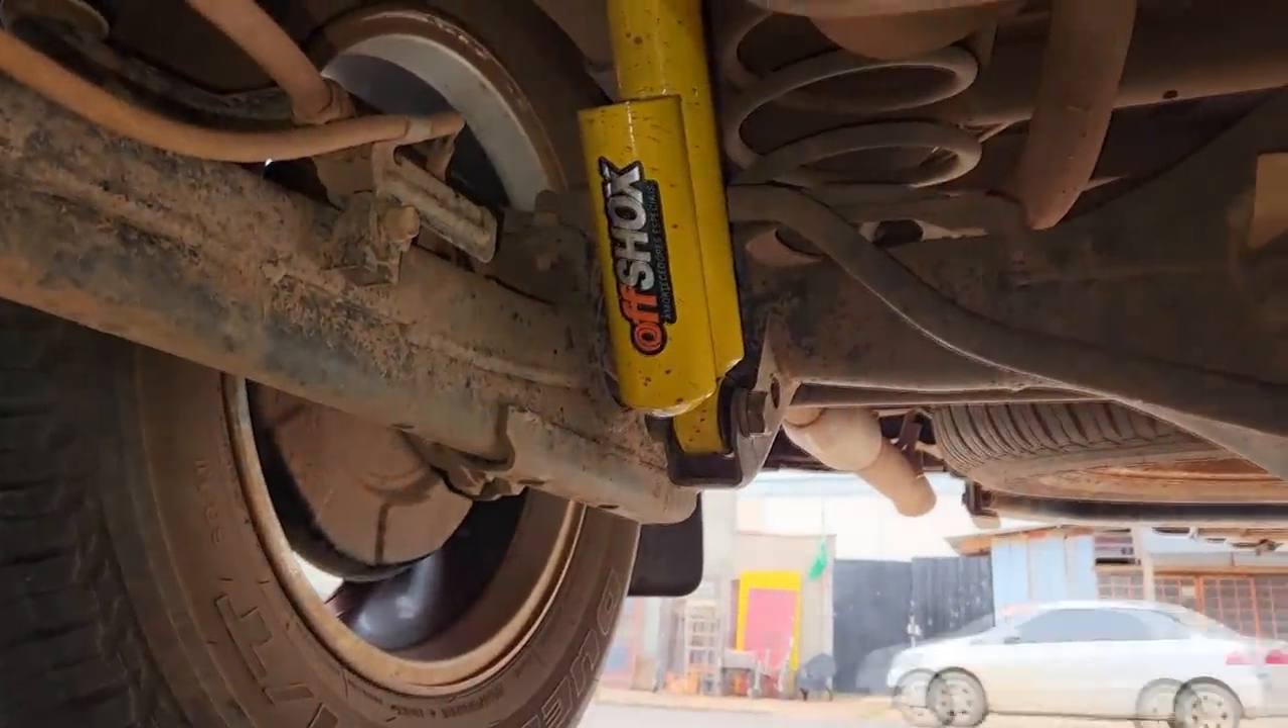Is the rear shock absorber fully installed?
Yes.